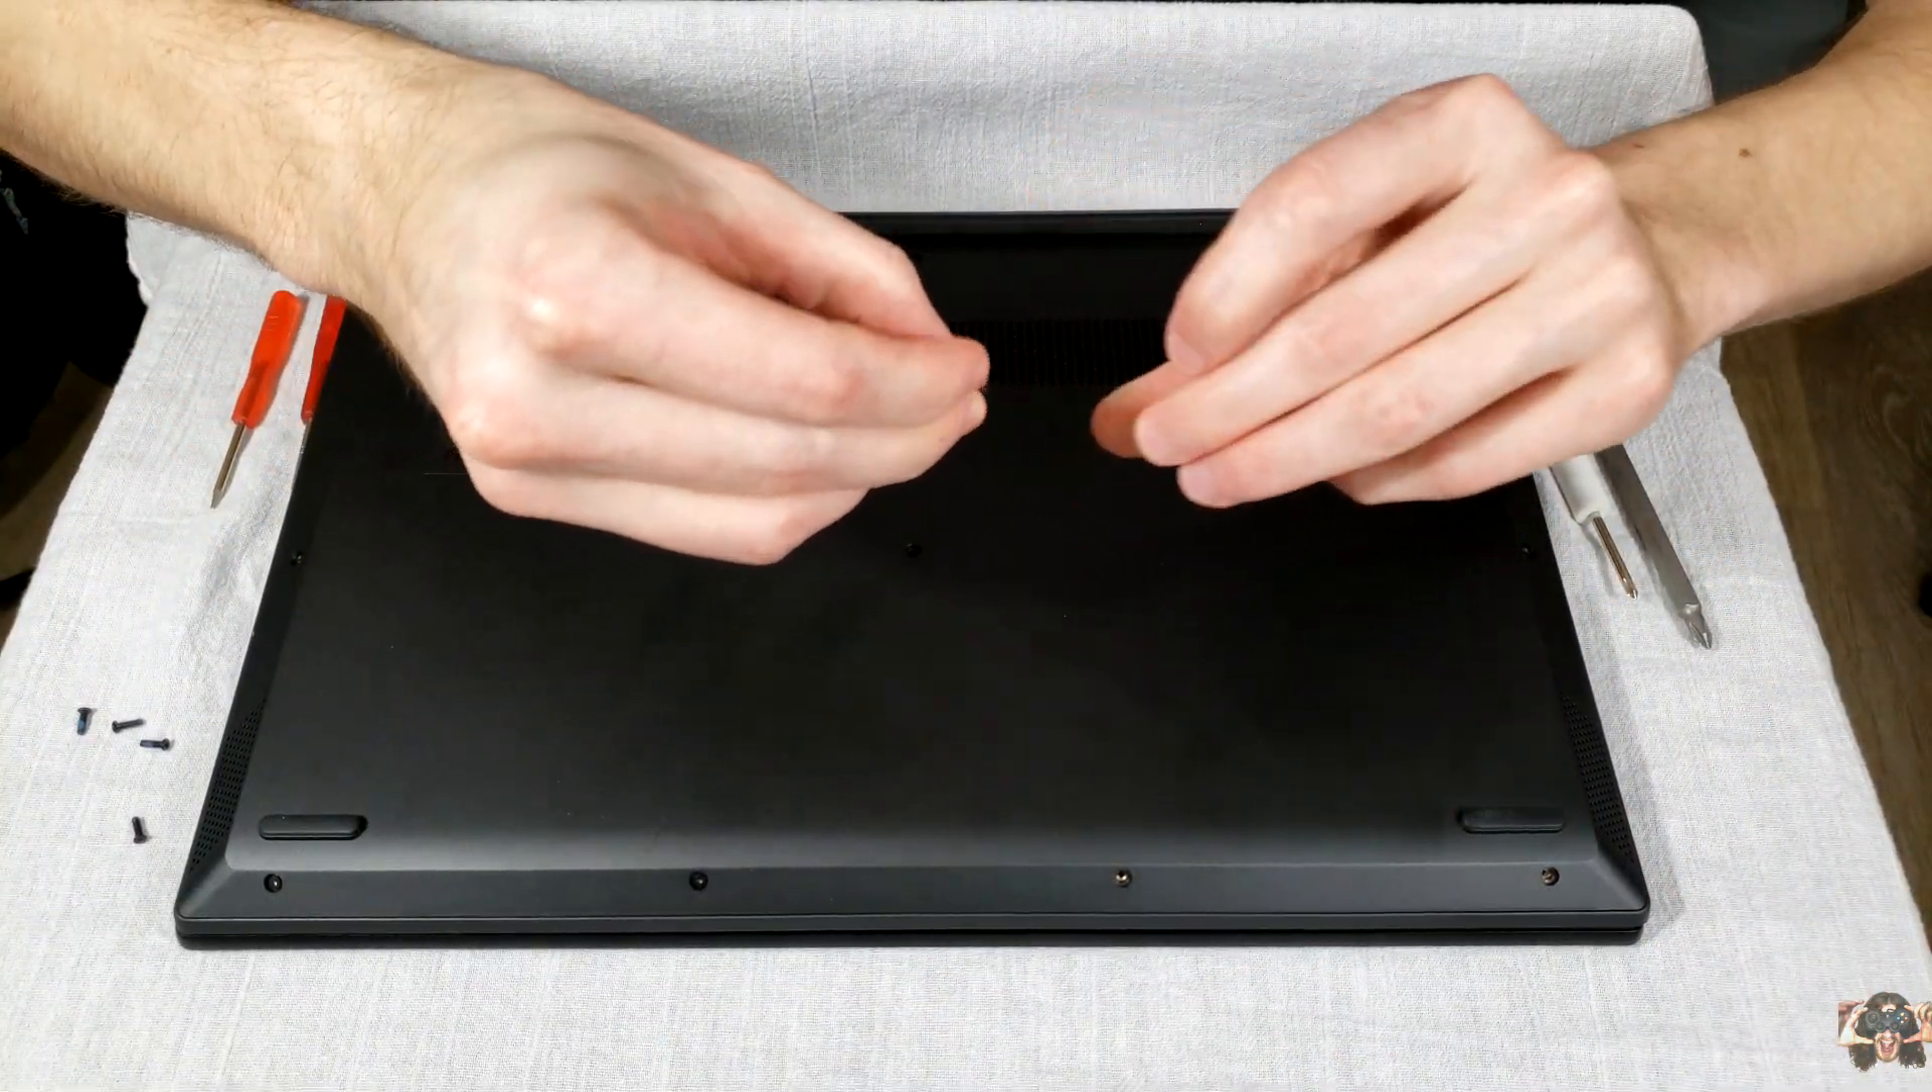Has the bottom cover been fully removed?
No.